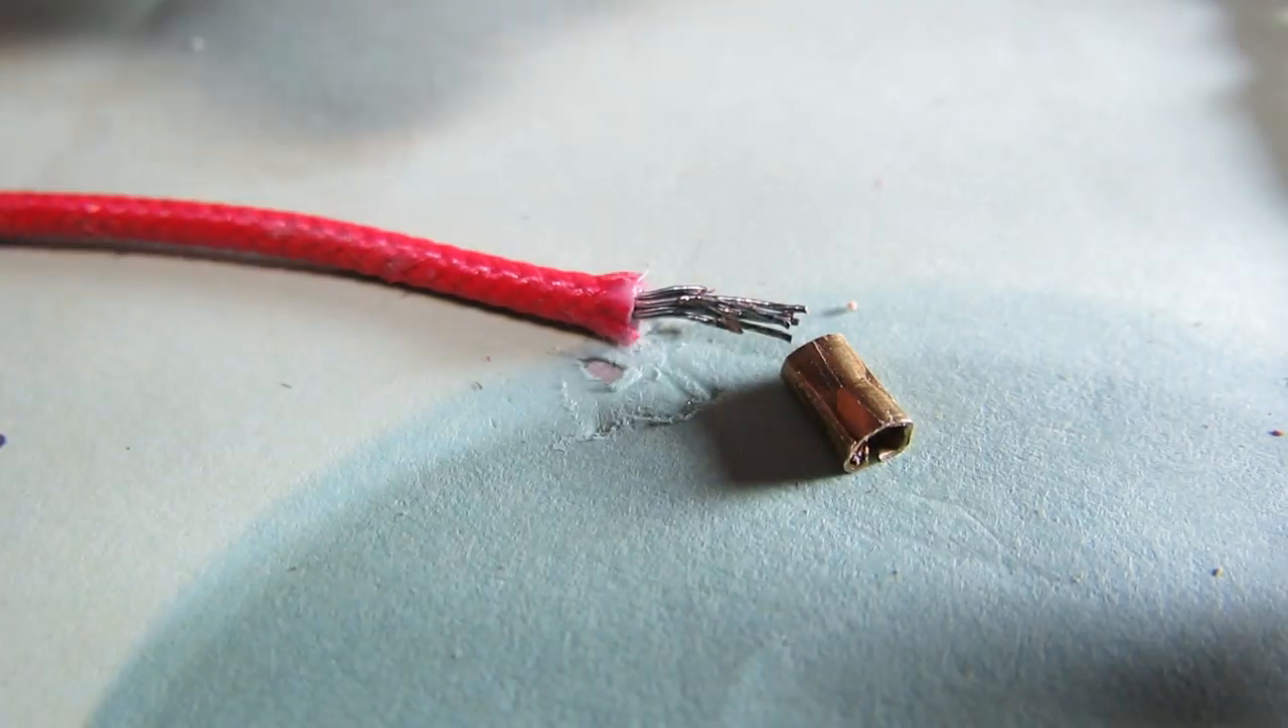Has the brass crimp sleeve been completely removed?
Yes.